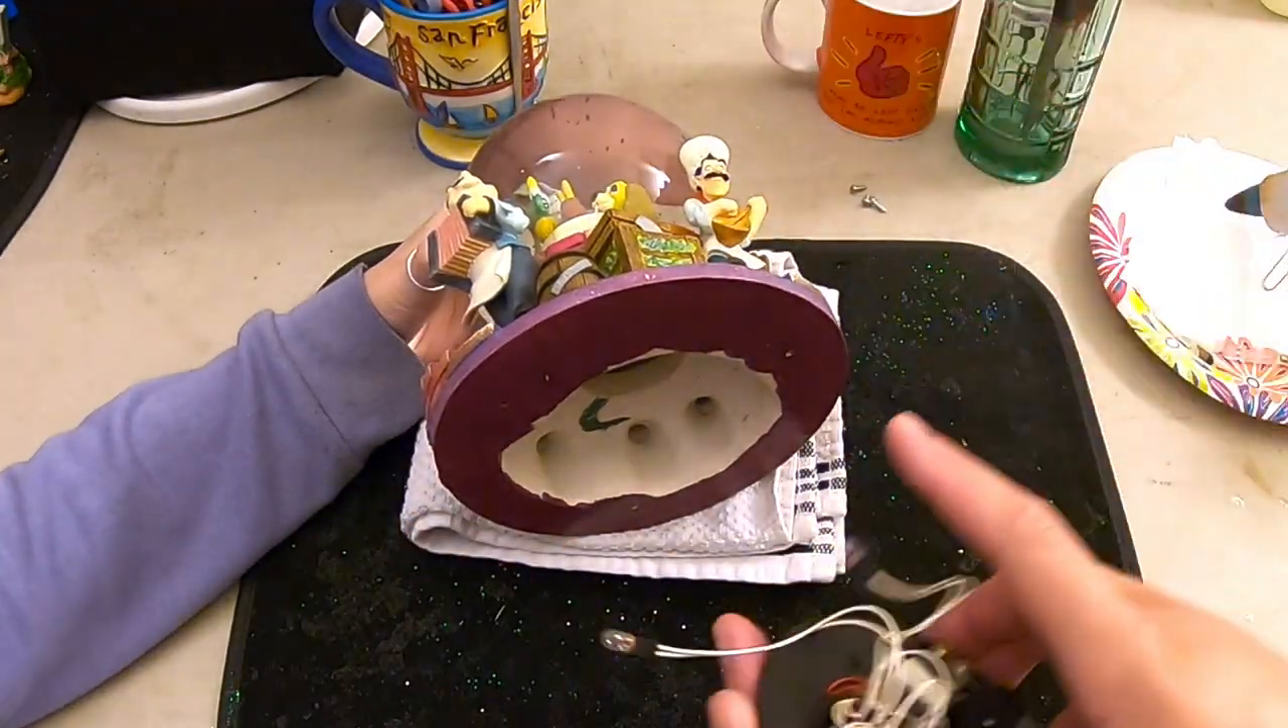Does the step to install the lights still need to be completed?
Yes.